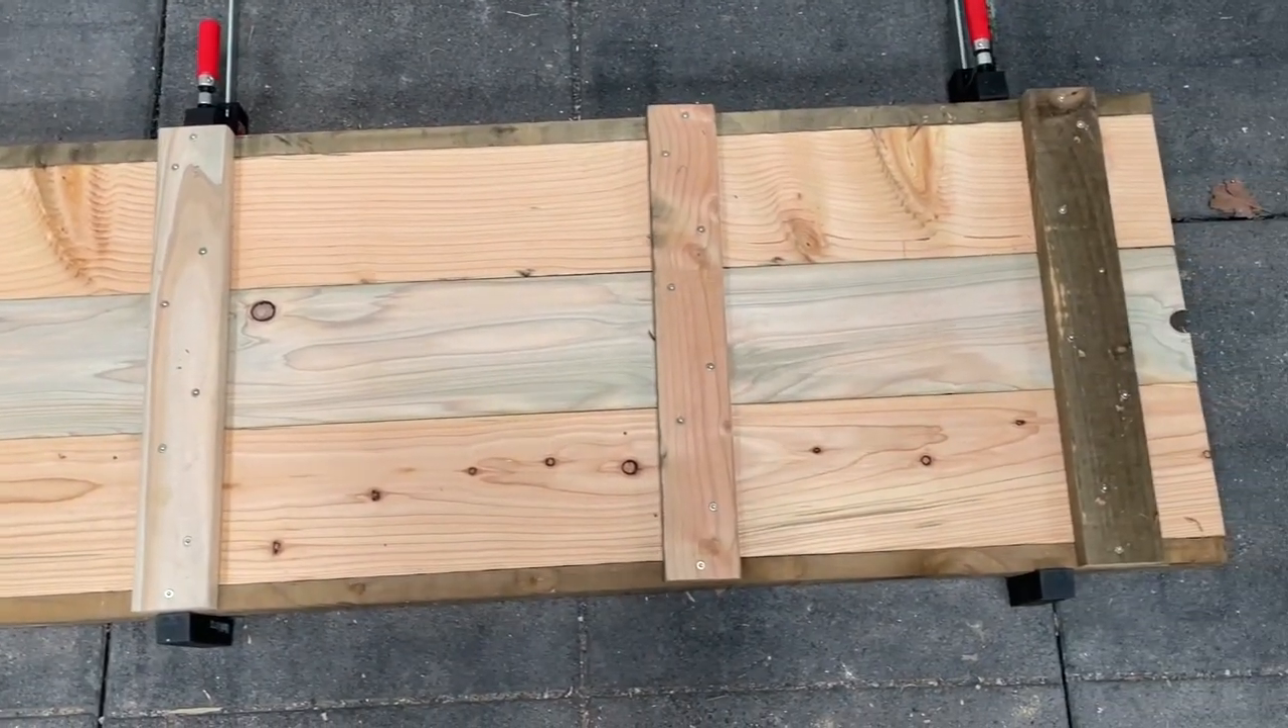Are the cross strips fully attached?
Yes.